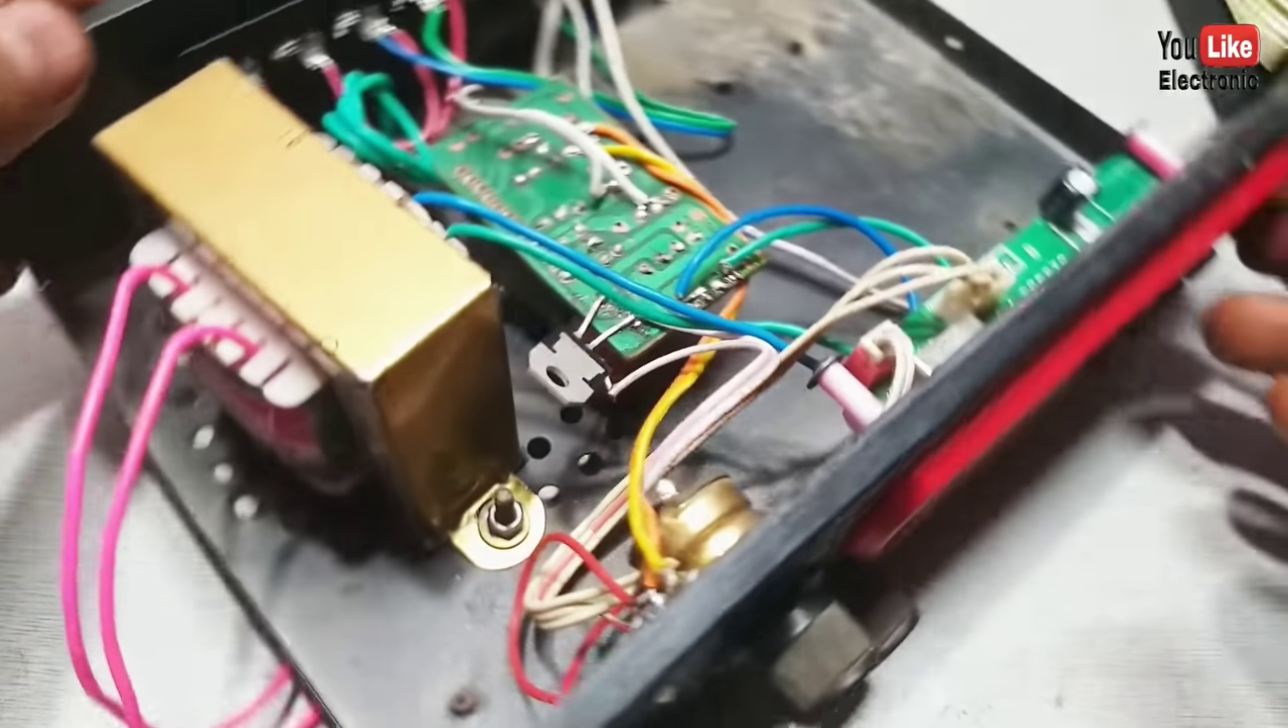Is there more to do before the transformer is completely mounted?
No.